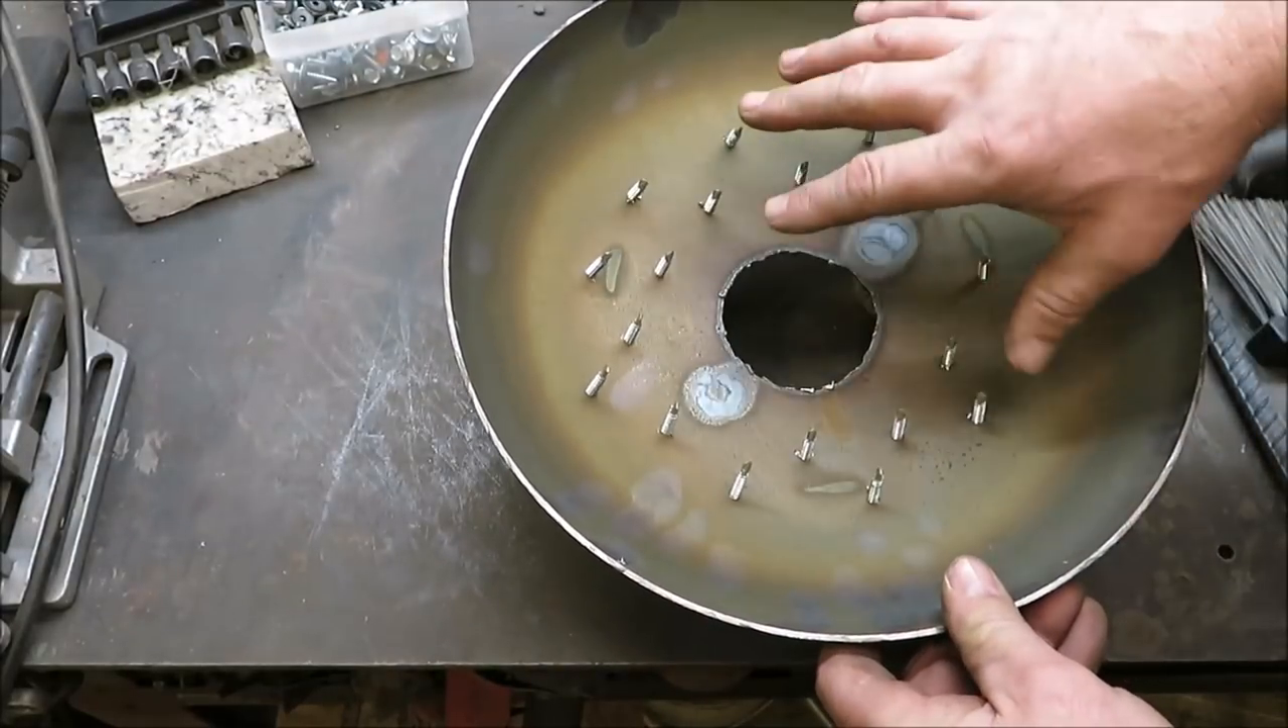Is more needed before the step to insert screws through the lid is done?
No.